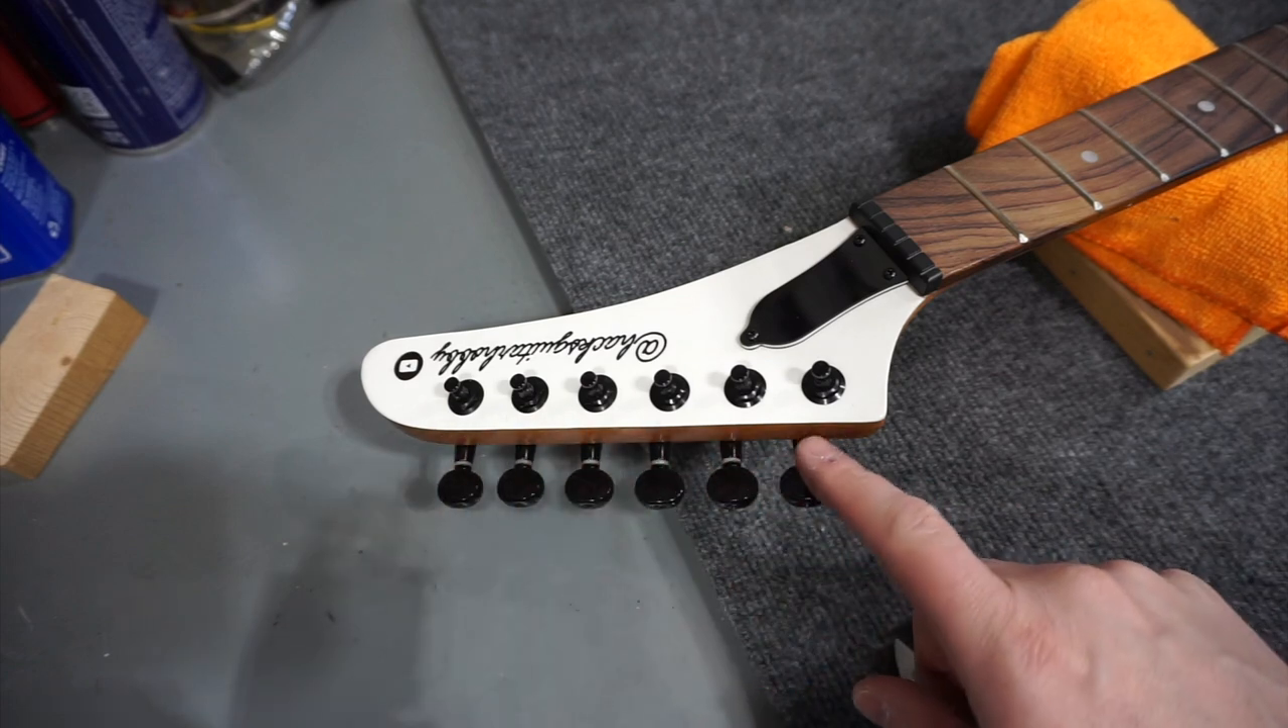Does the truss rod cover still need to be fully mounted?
No.